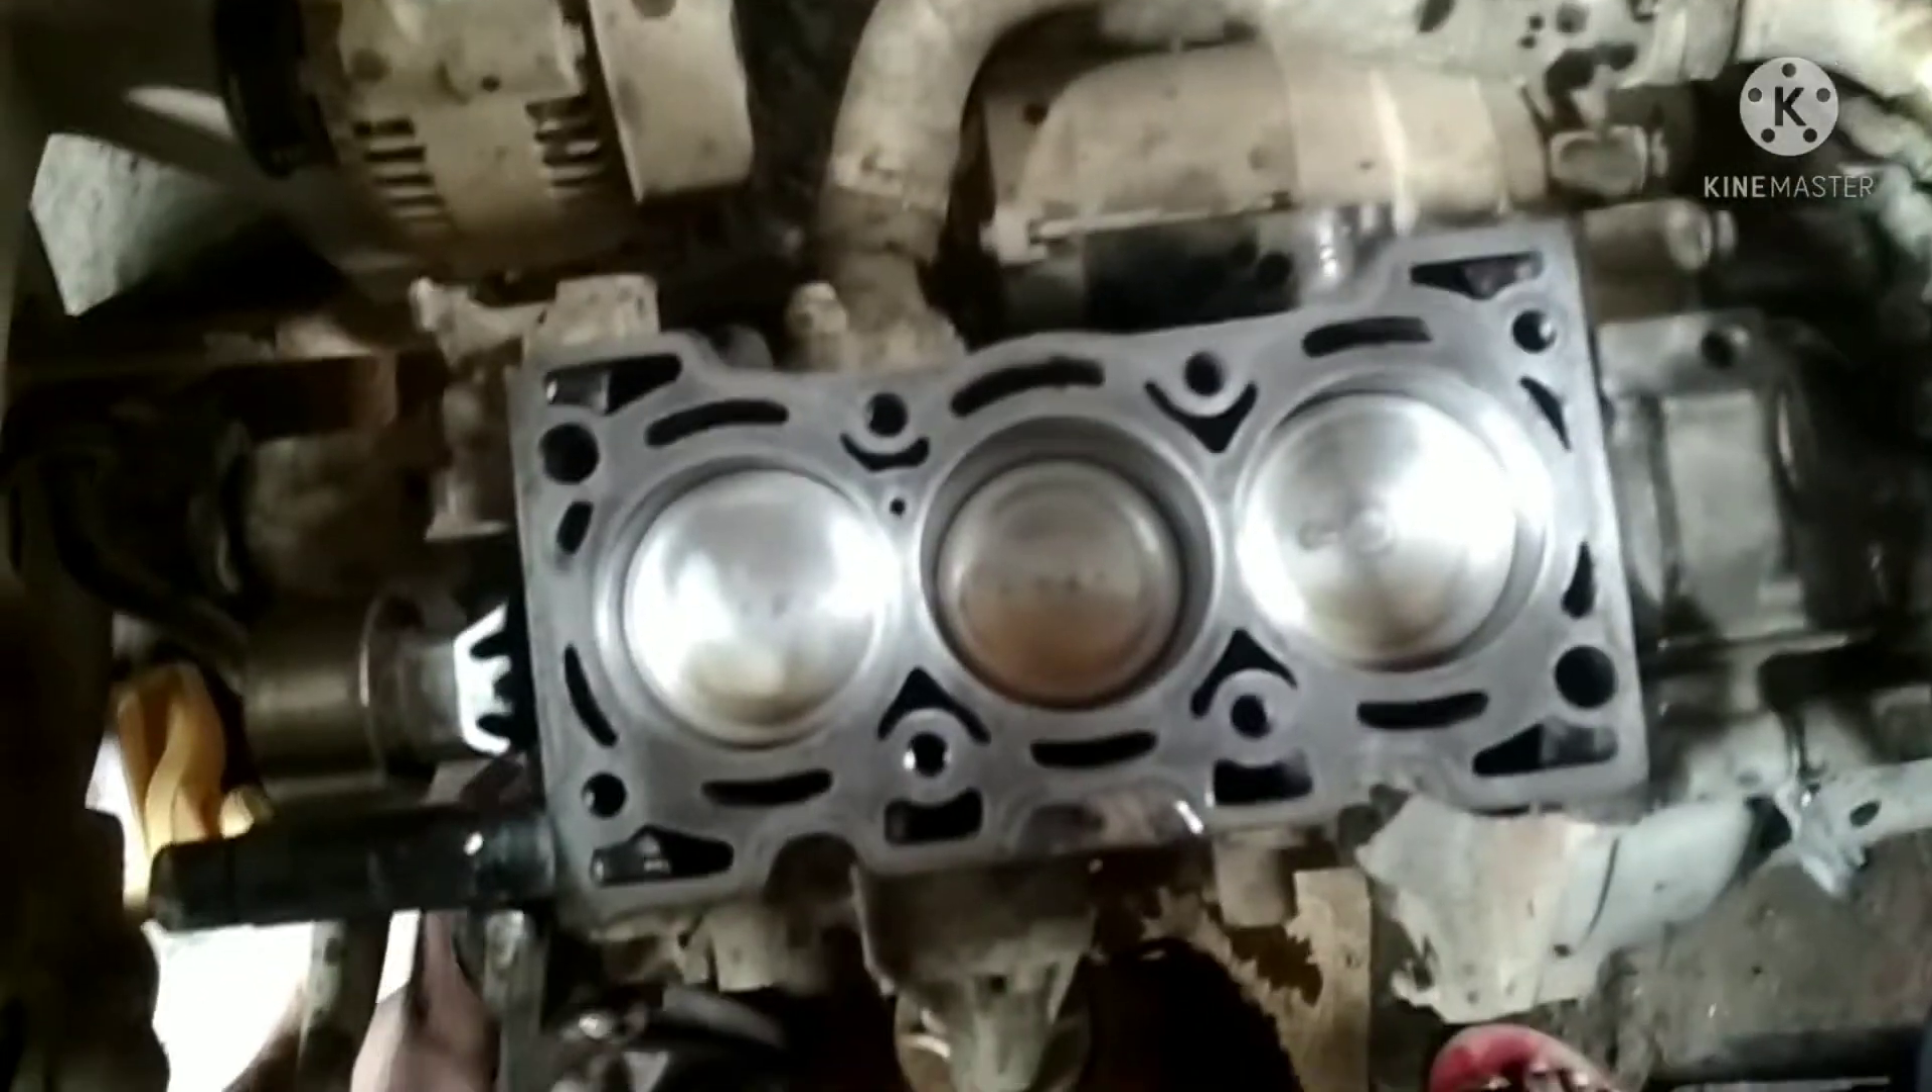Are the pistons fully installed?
Yes.